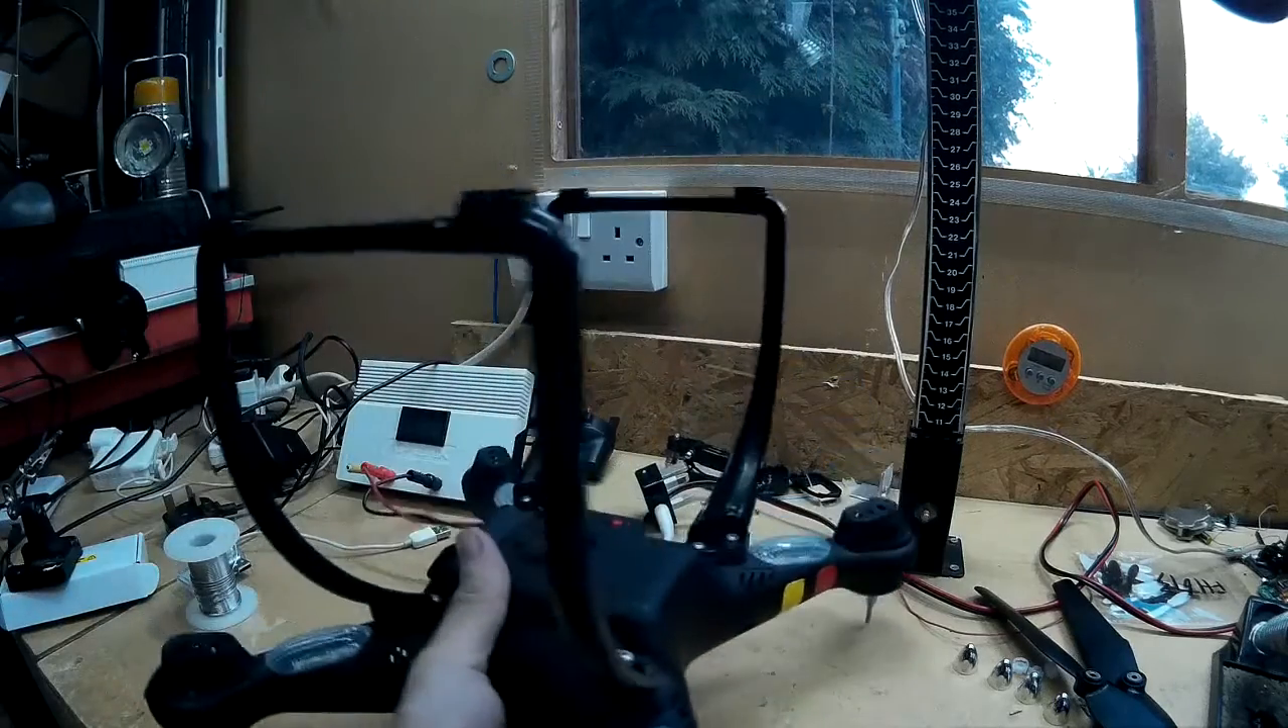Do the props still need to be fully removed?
No.